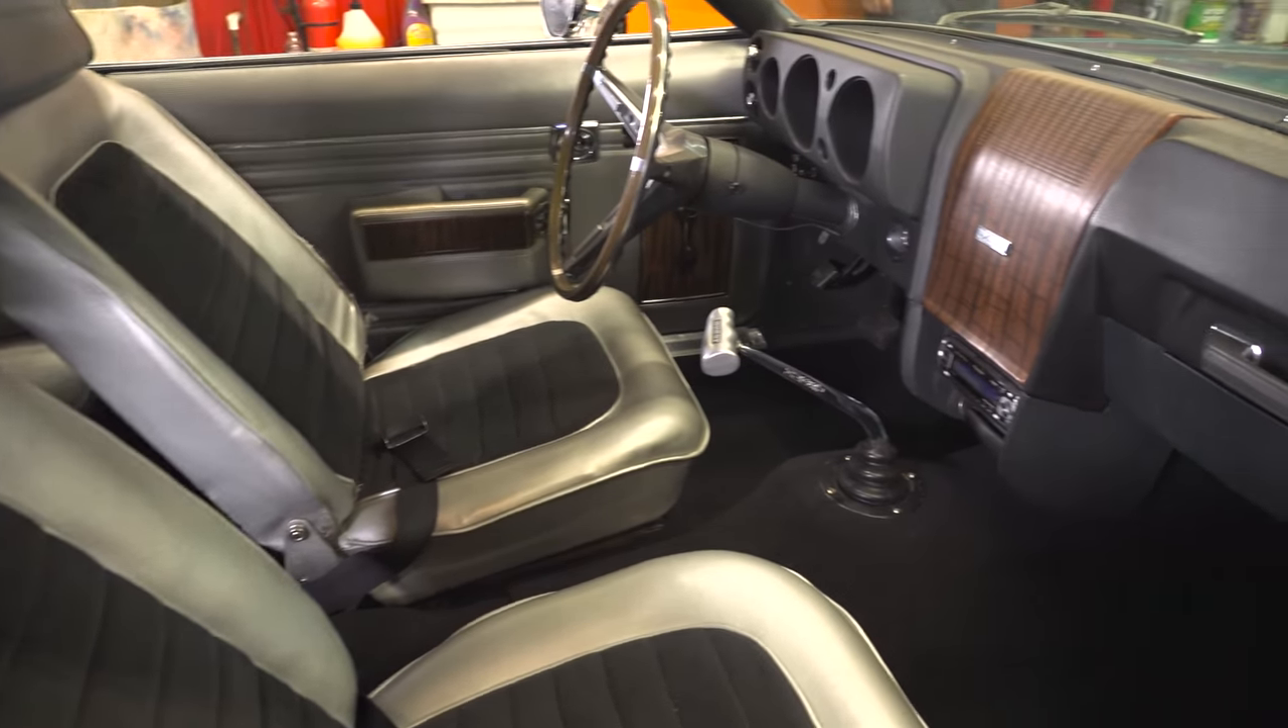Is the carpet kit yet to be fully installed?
No.